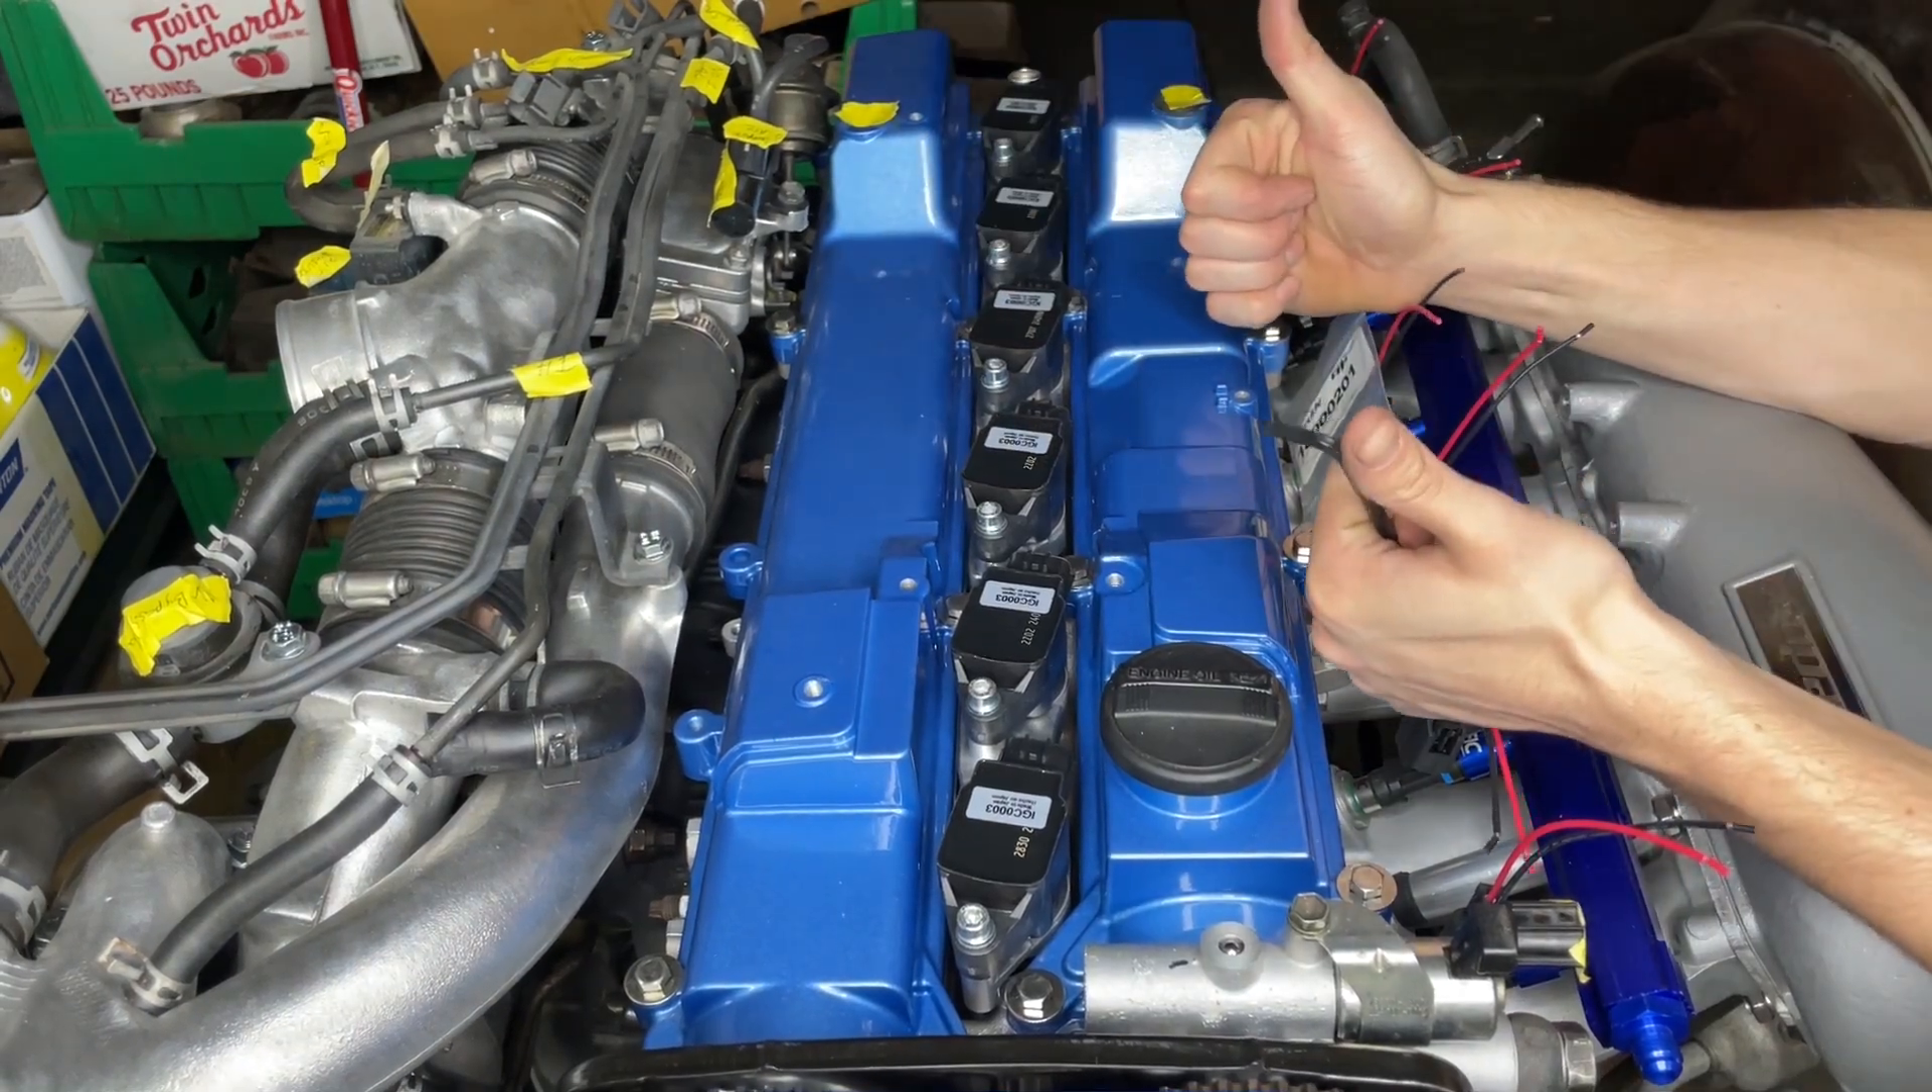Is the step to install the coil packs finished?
Yes.